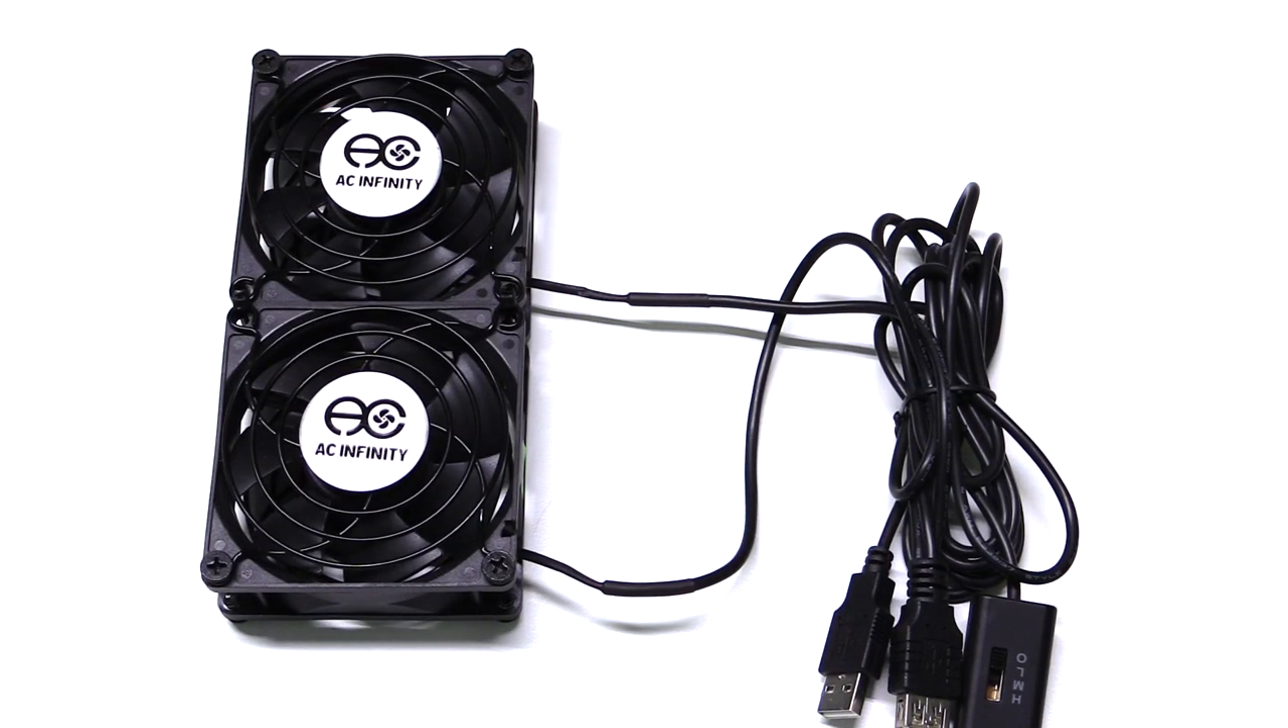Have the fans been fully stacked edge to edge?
Yes.